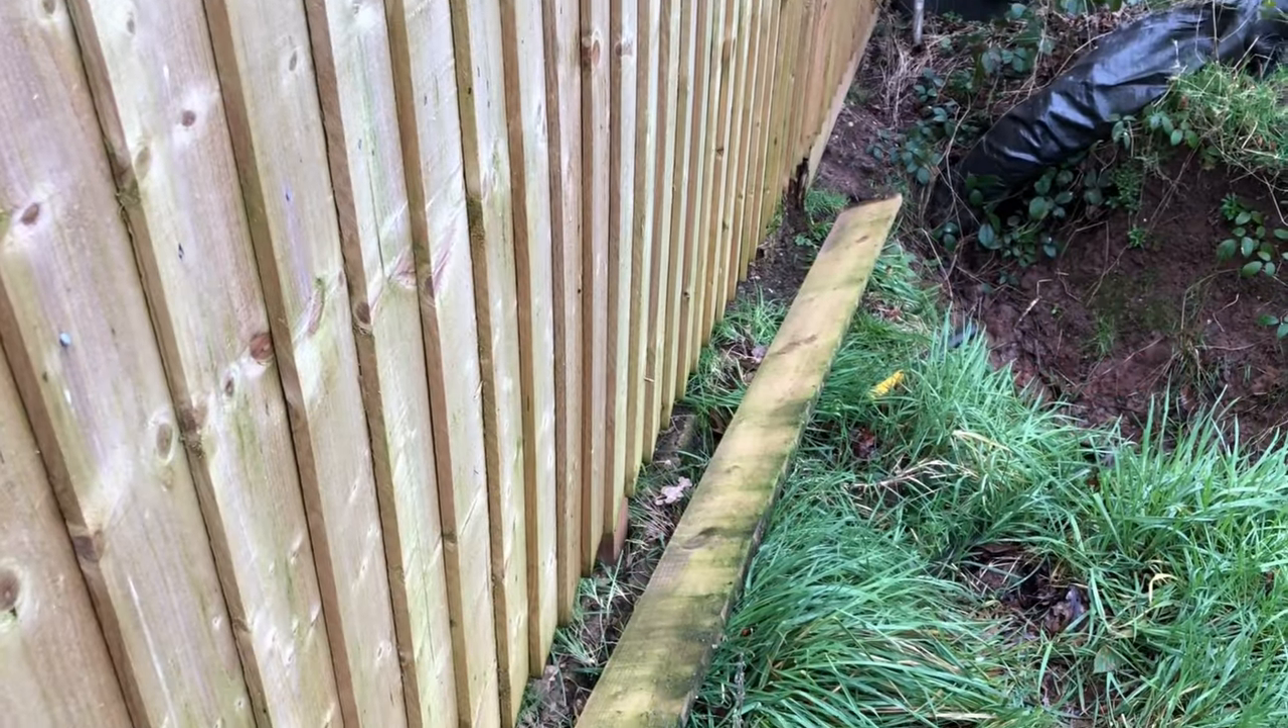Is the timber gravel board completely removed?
Yes.